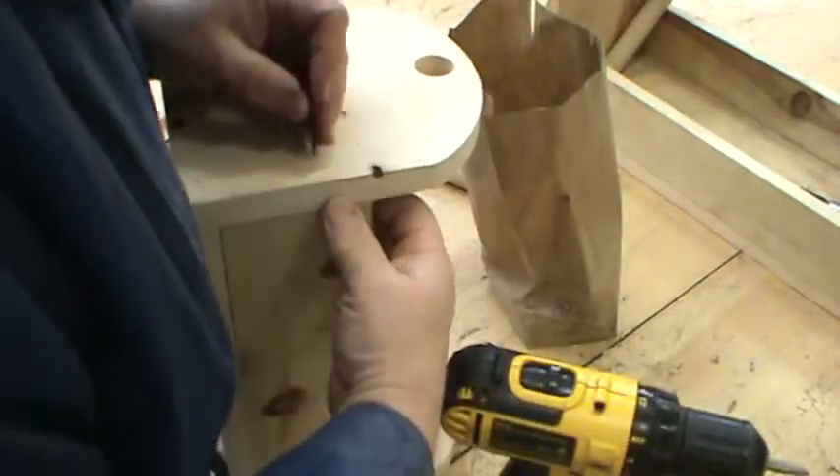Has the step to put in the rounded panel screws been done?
No.